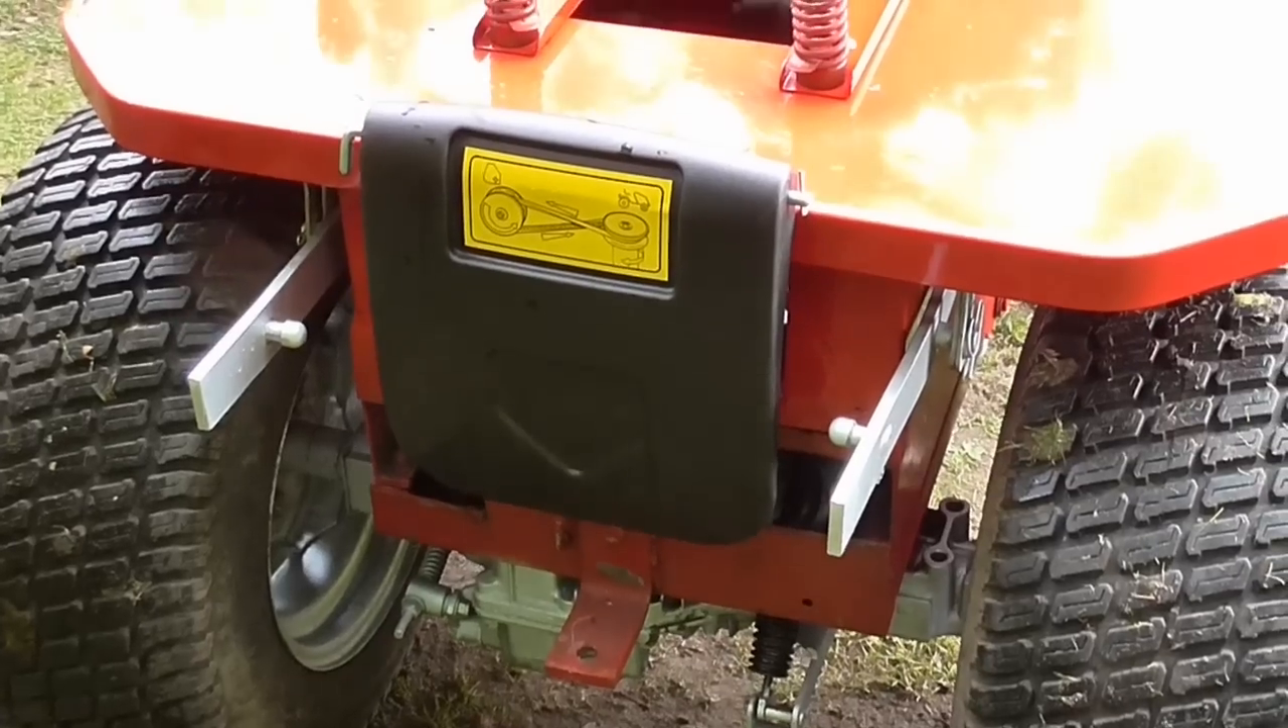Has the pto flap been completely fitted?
Yes.